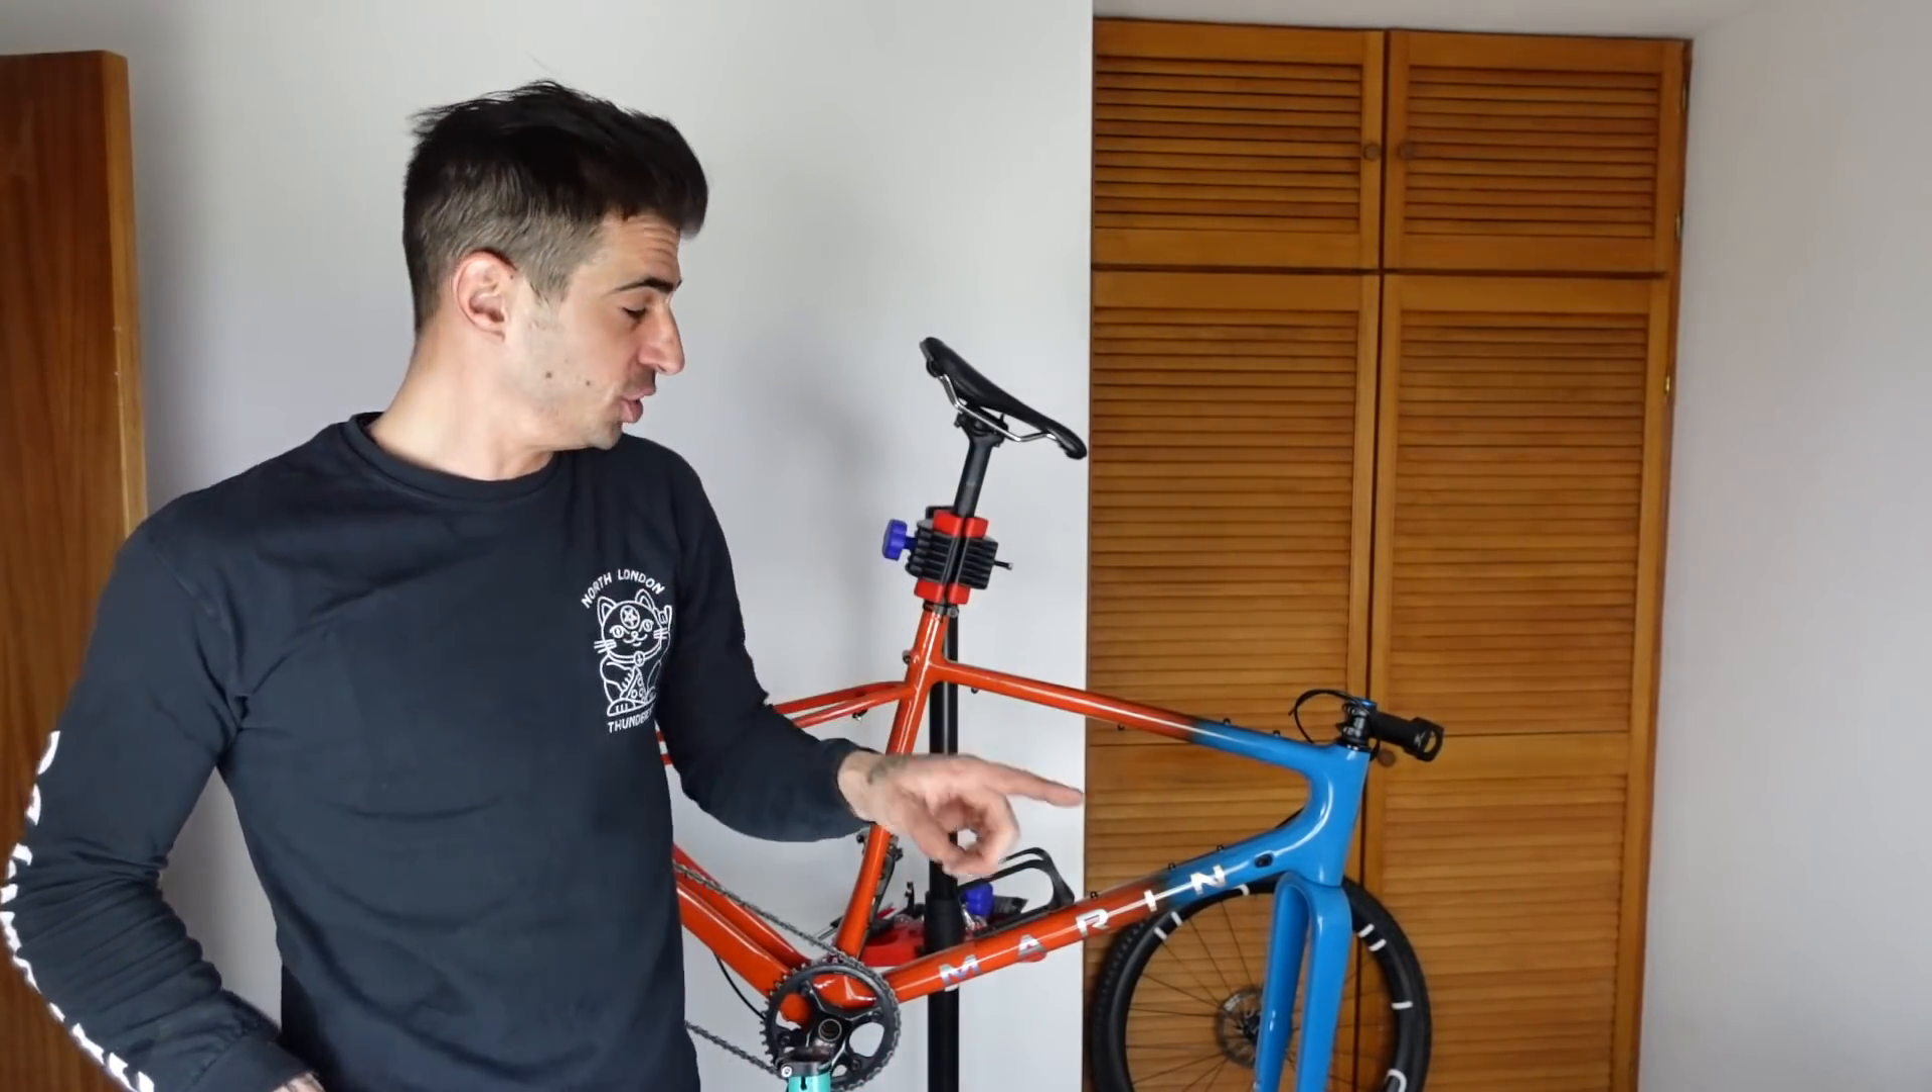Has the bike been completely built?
No.